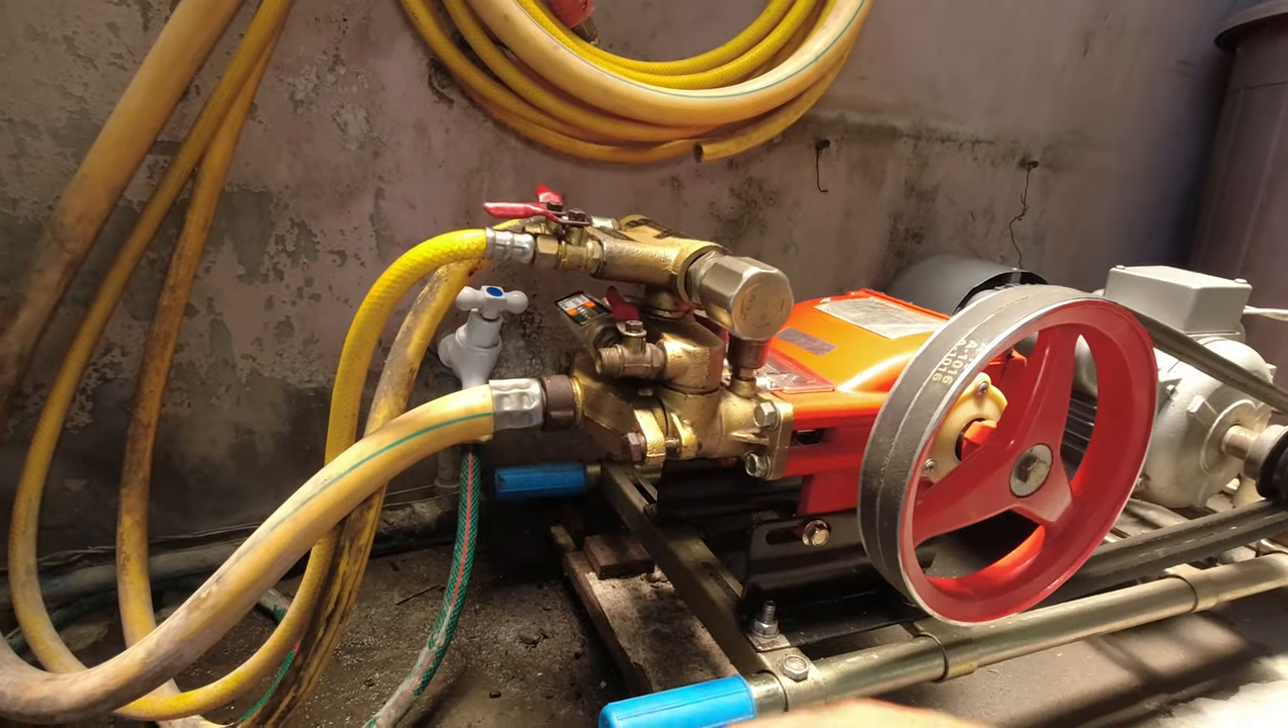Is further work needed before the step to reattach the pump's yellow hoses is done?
No.